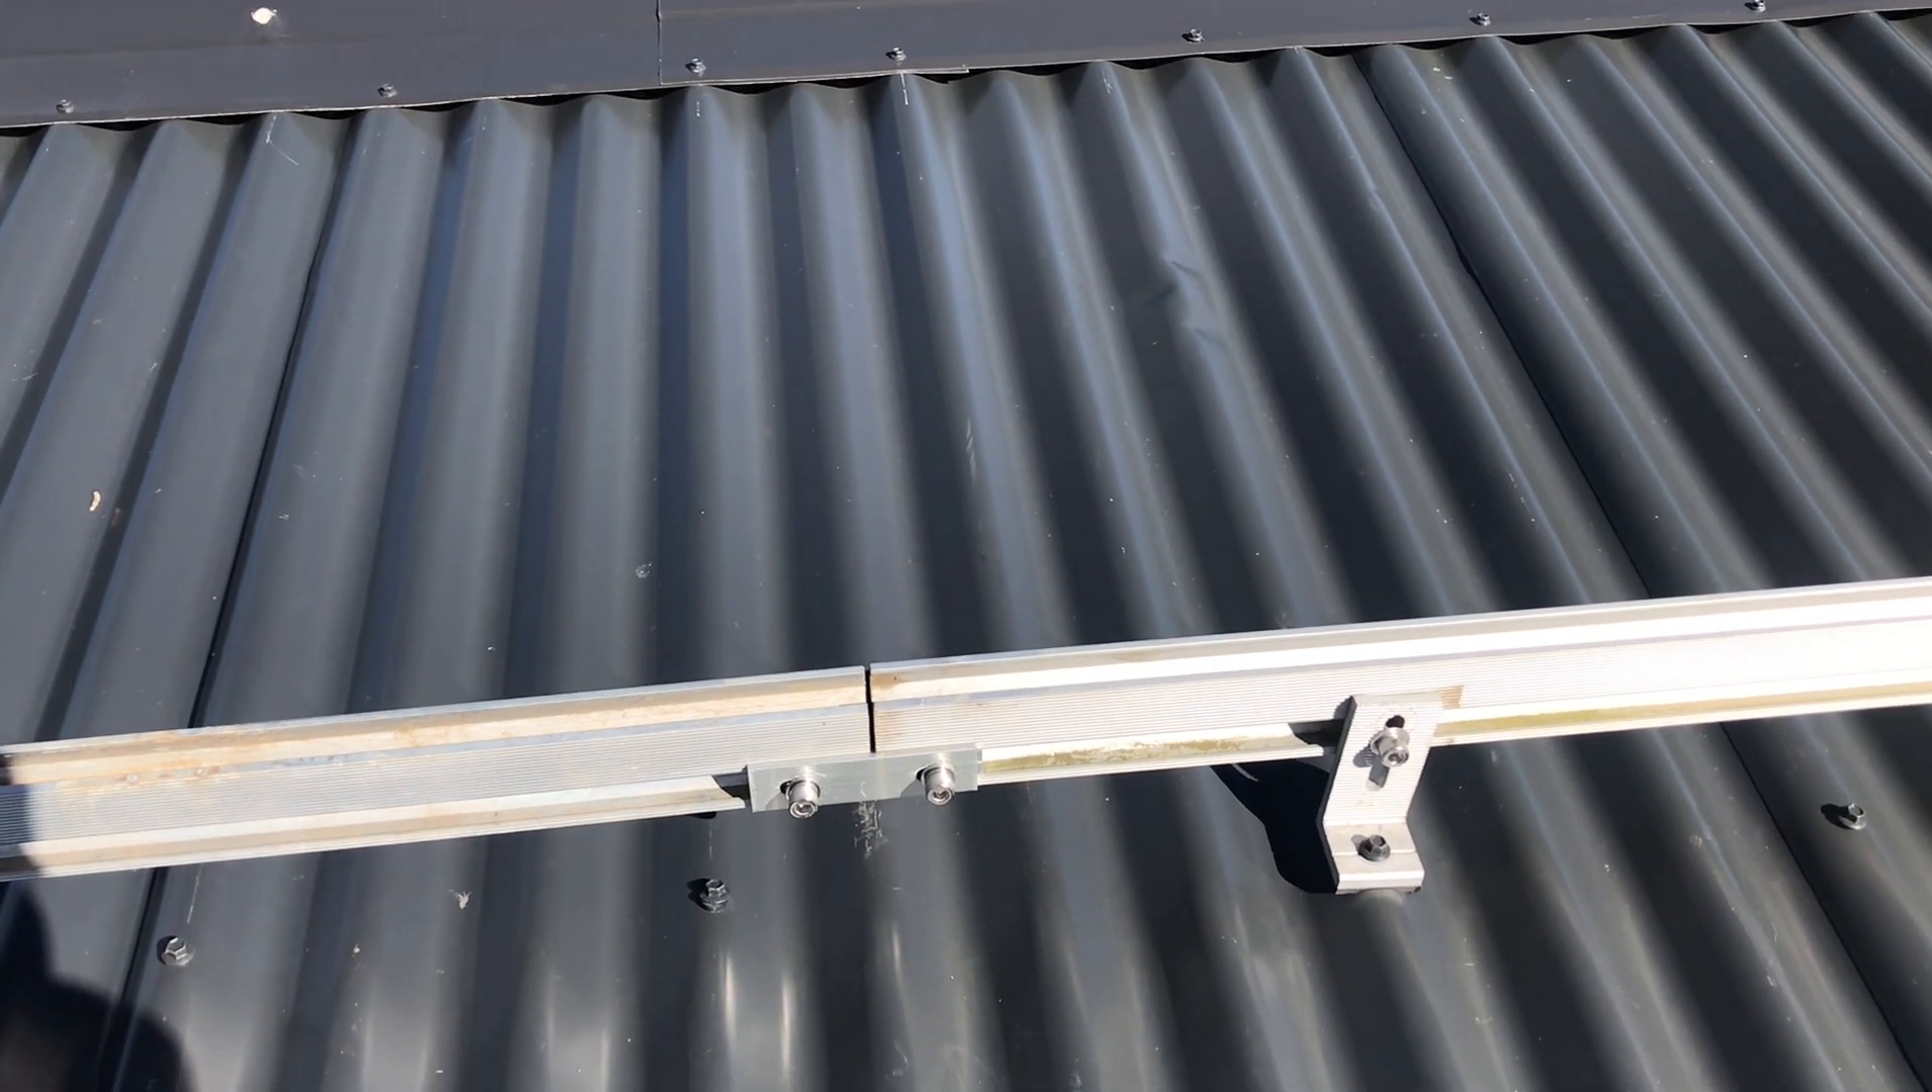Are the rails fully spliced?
Yes.